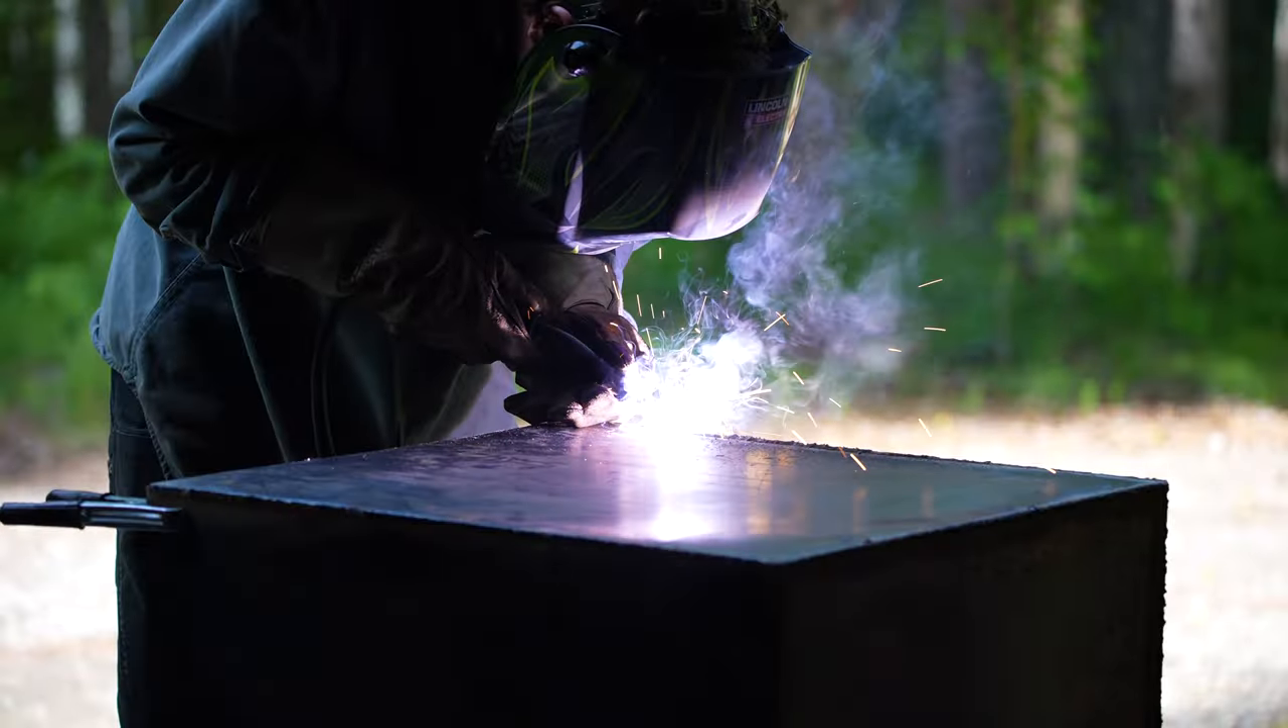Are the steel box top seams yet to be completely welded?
Yes.